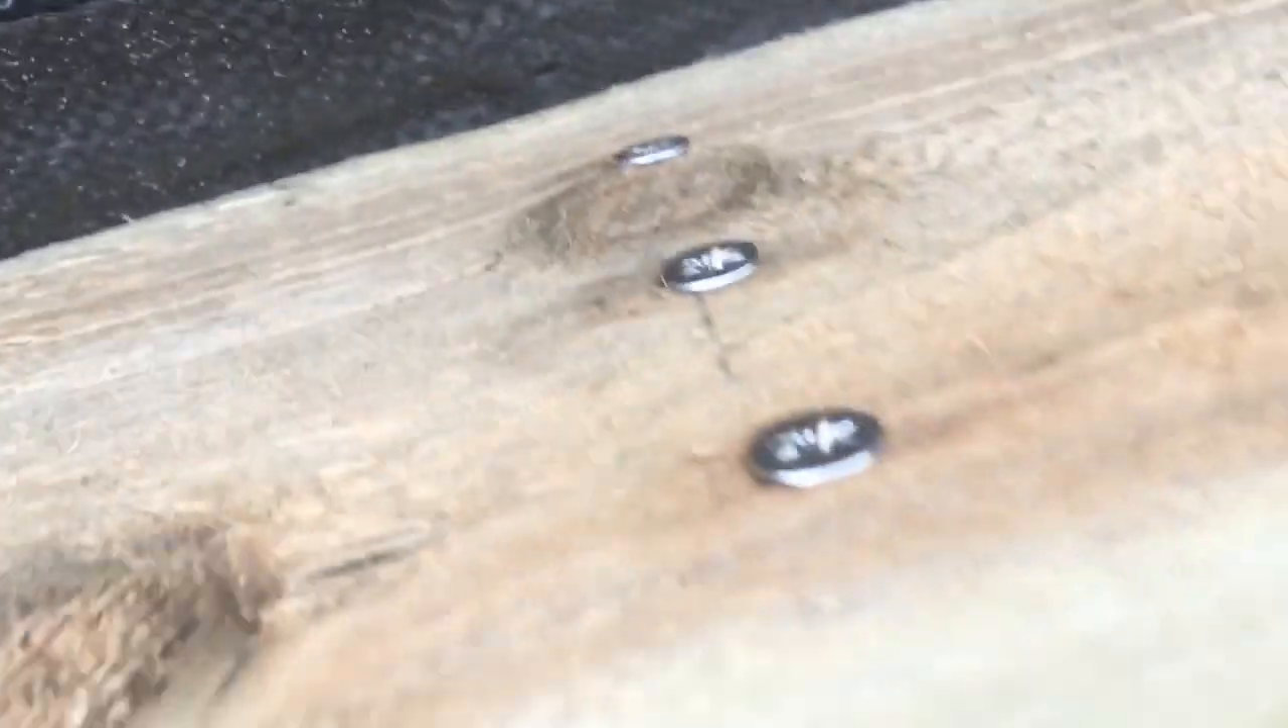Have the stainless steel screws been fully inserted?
Yes.